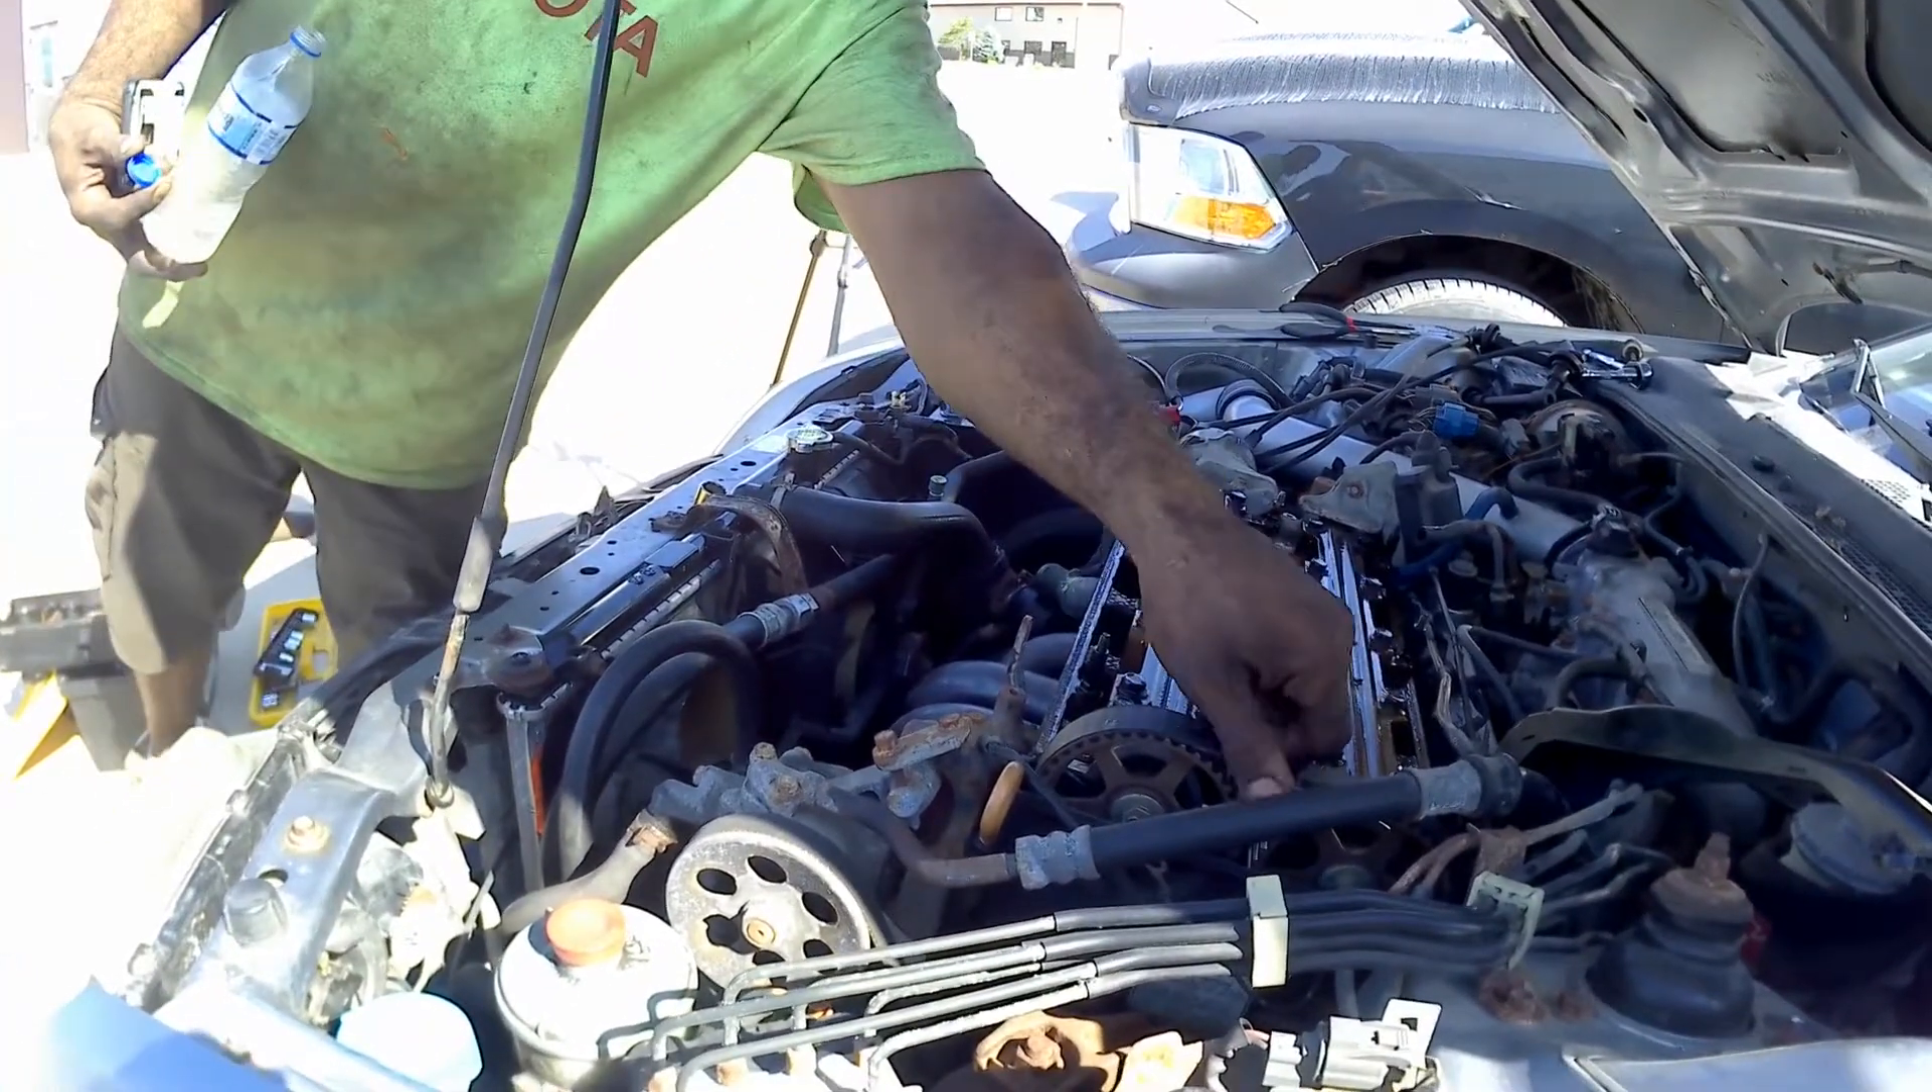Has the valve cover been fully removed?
Yes.